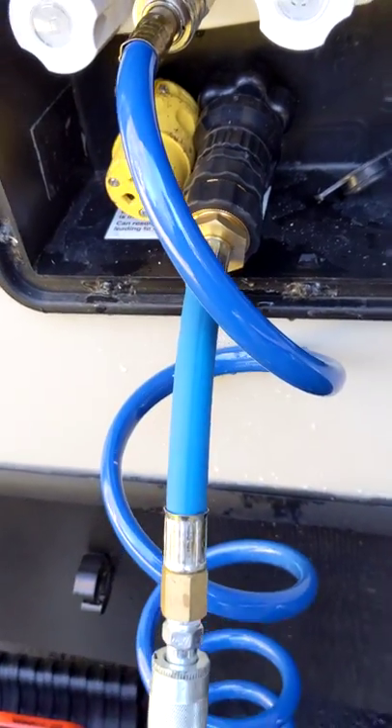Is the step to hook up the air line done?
Yes.